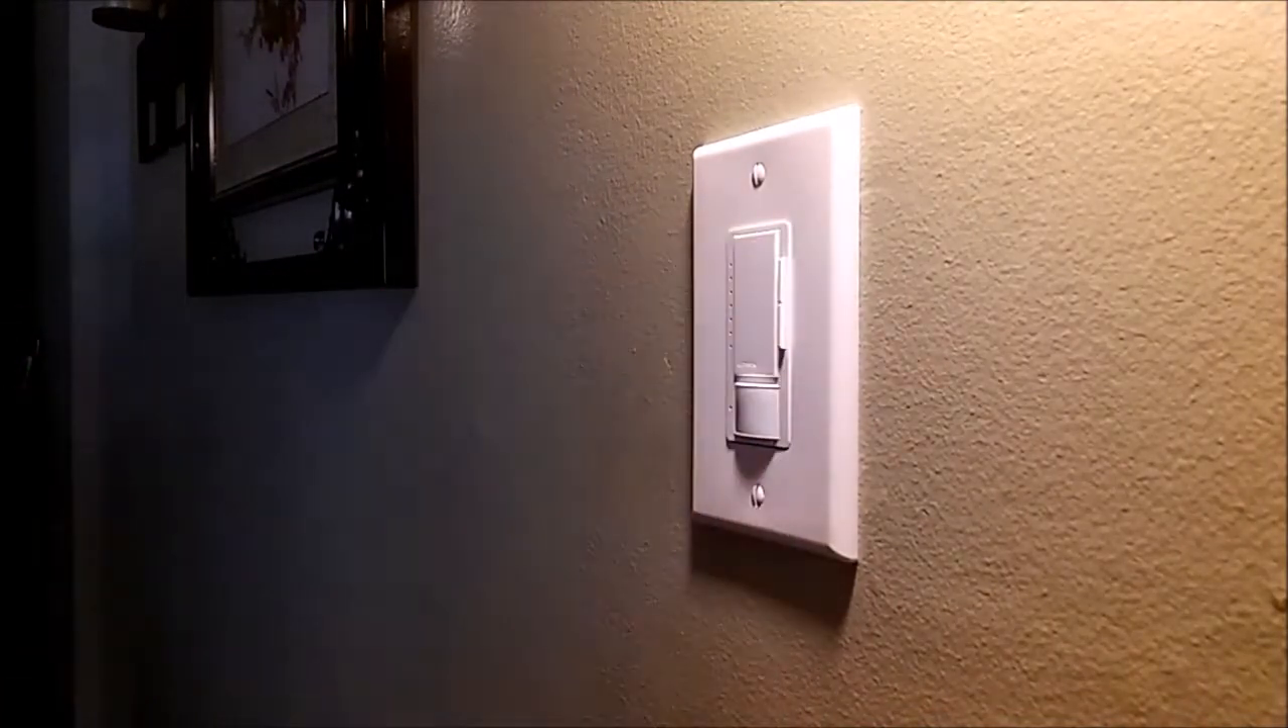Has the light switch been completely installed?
Yes.